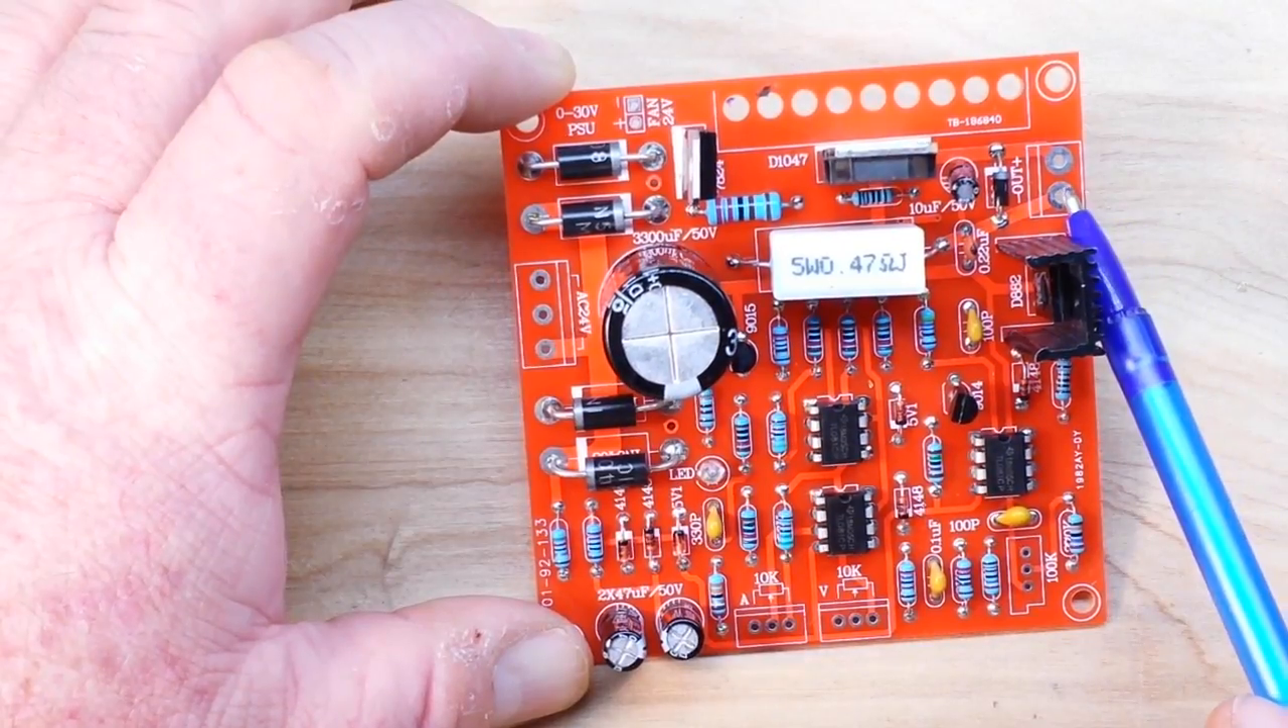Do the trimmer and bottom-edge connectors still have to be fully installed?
Yes.